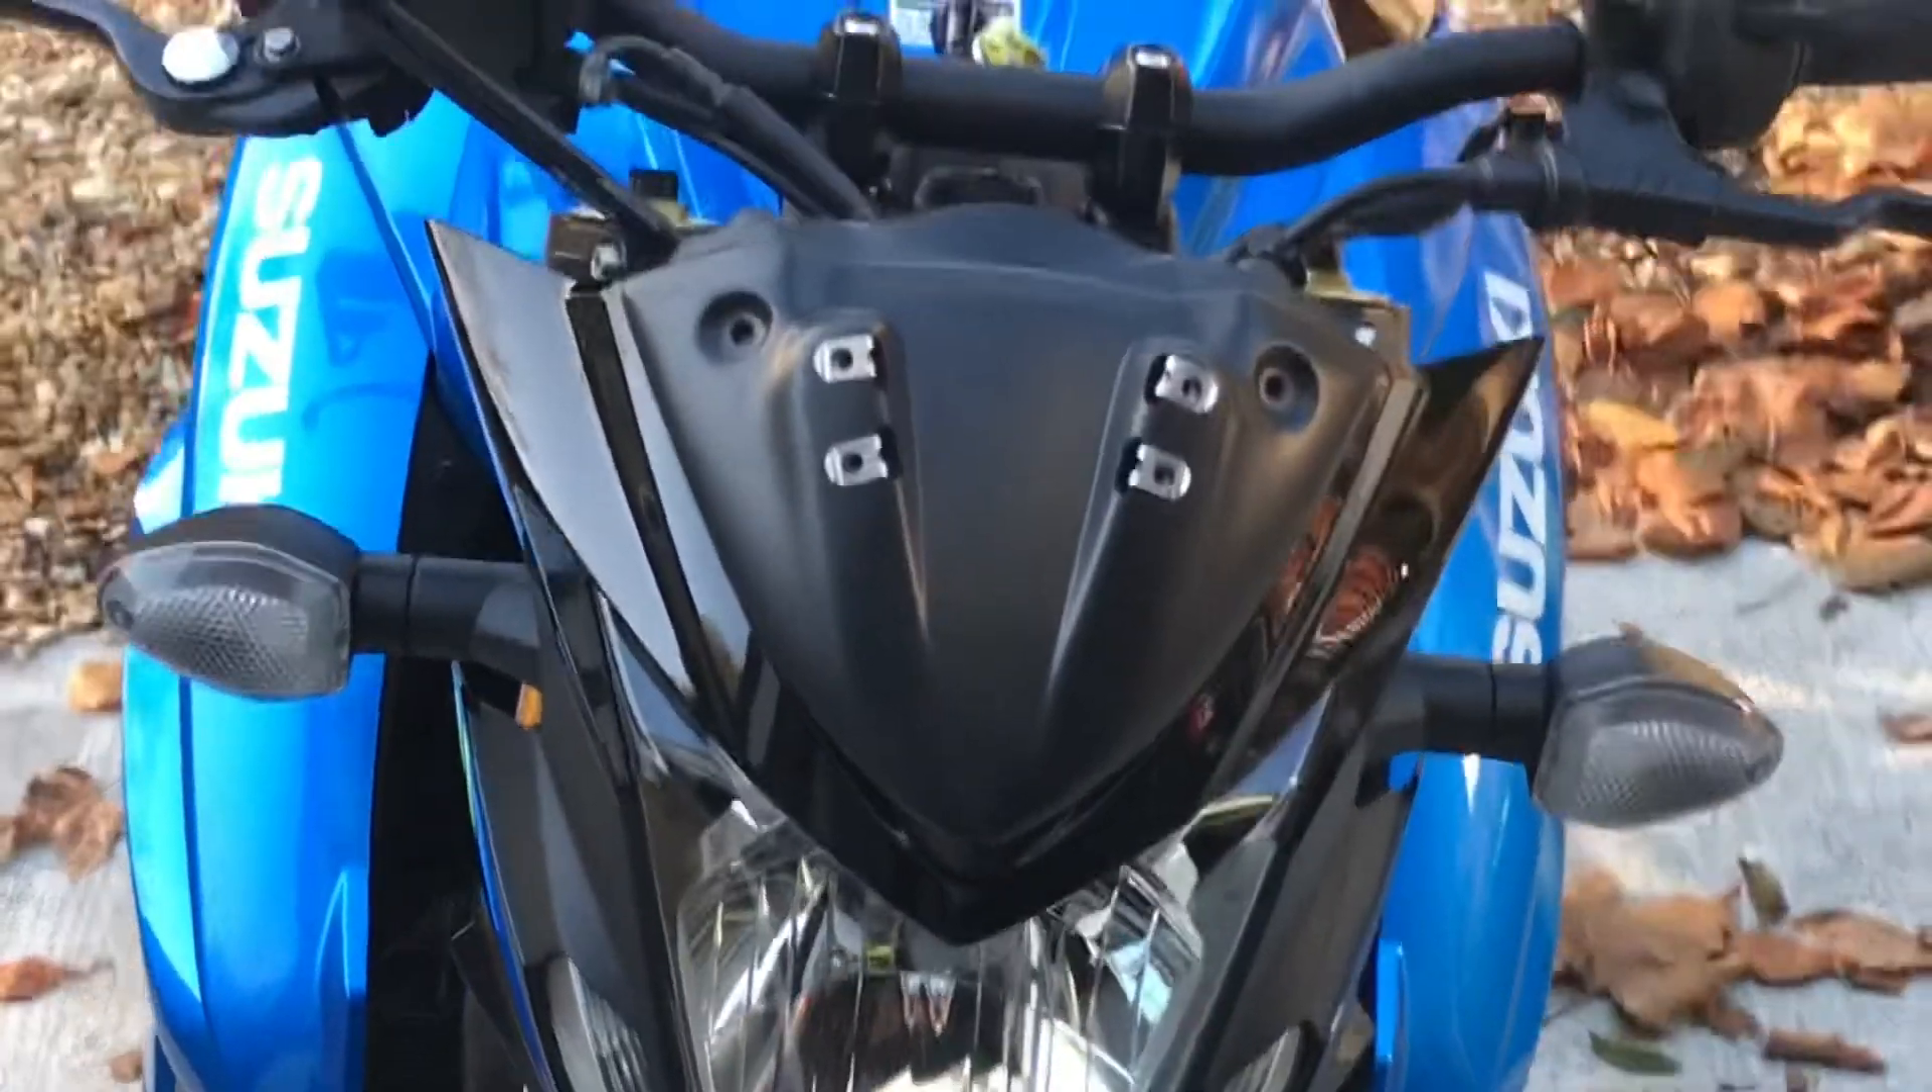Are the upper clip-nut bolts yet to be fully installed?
Yes.